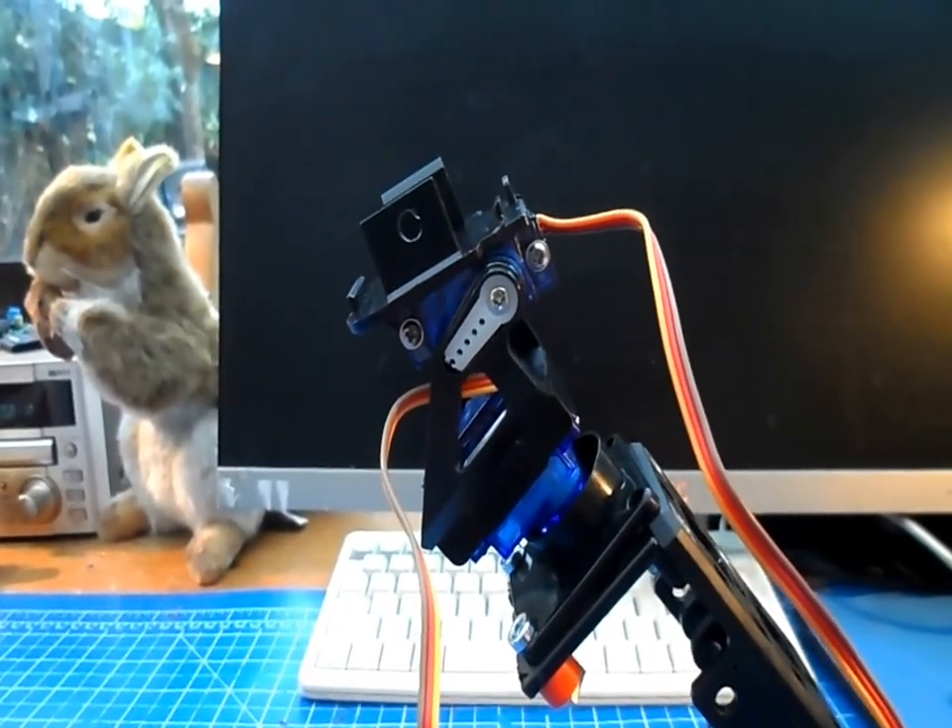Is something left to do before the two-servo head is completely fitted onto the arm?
No.